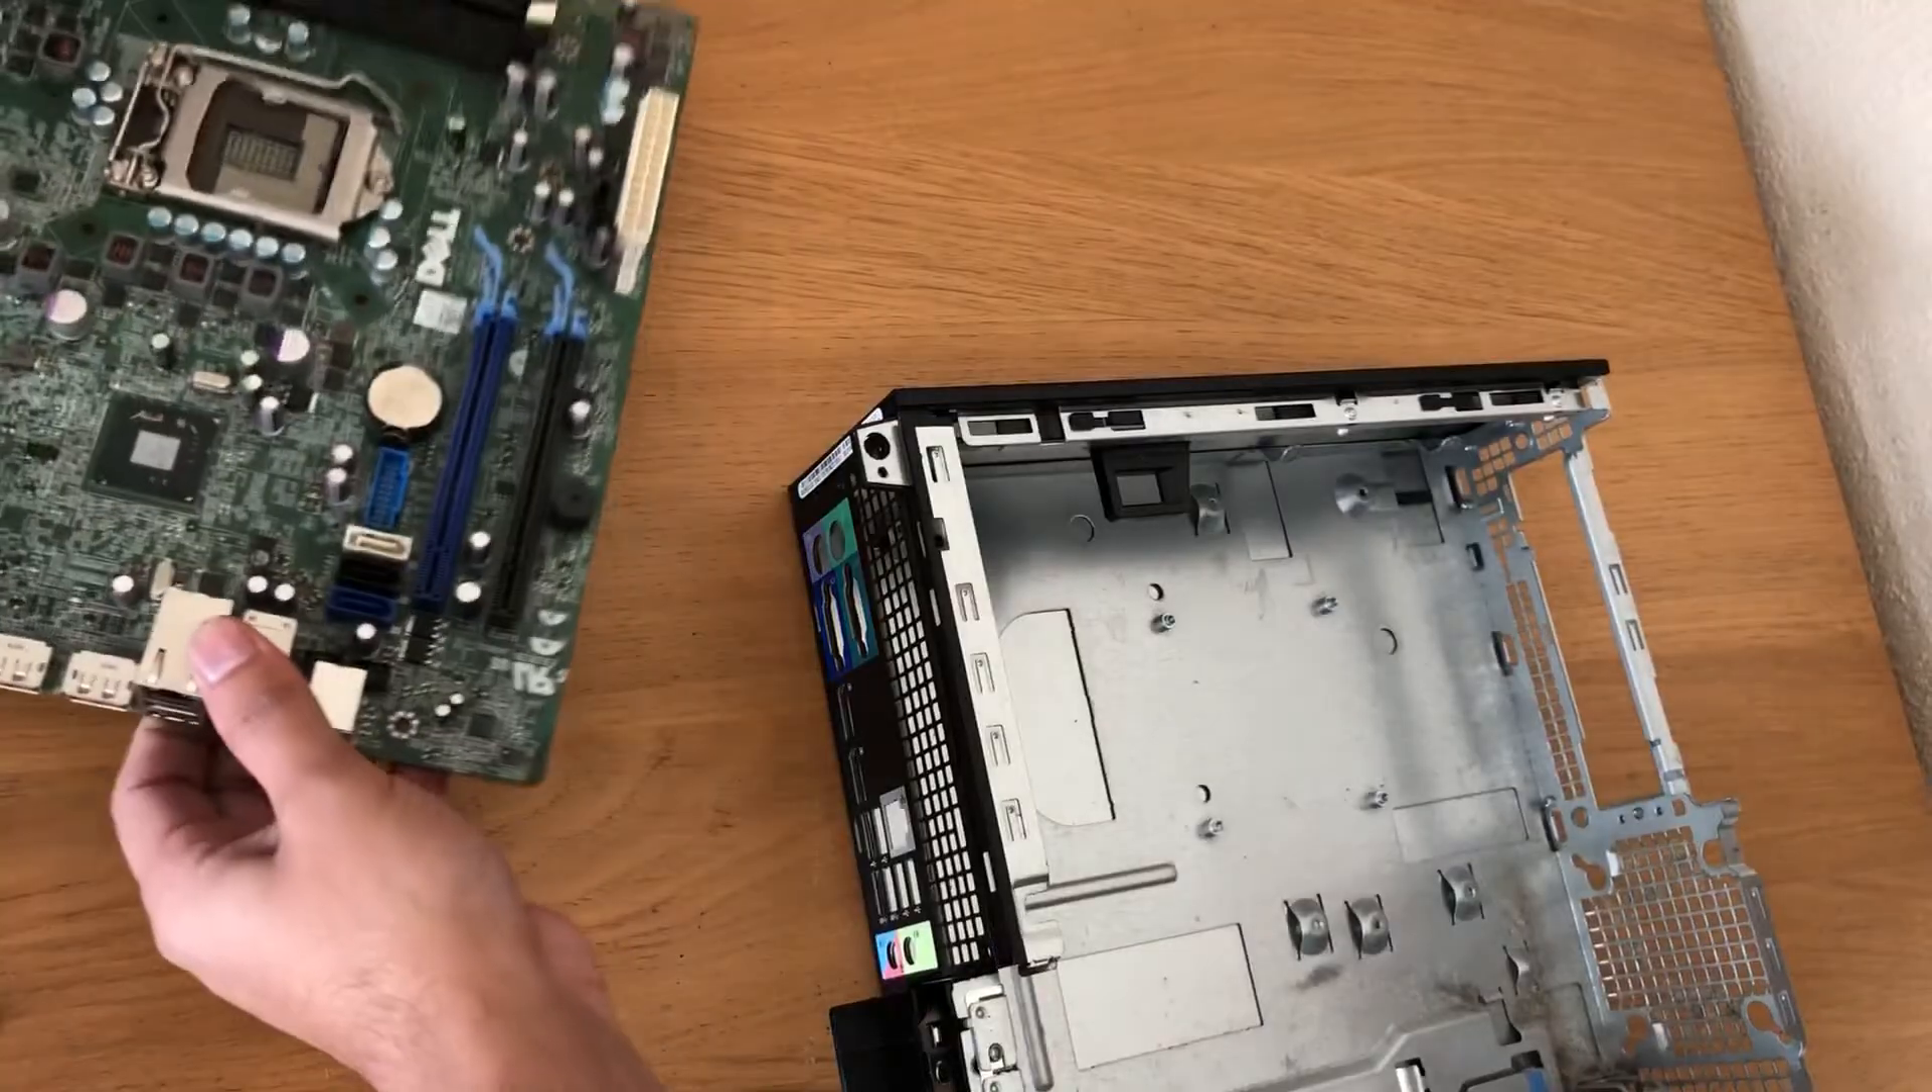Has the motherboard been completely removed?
Yes.